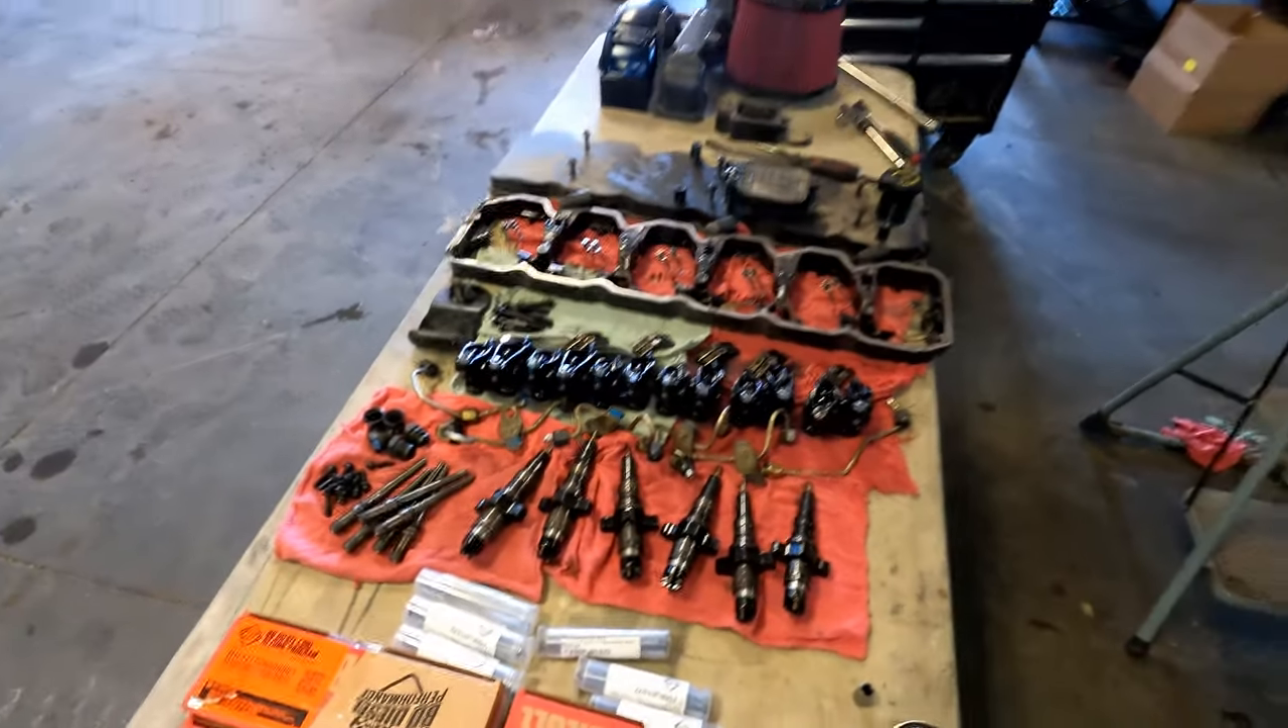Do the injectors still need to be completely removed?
No.